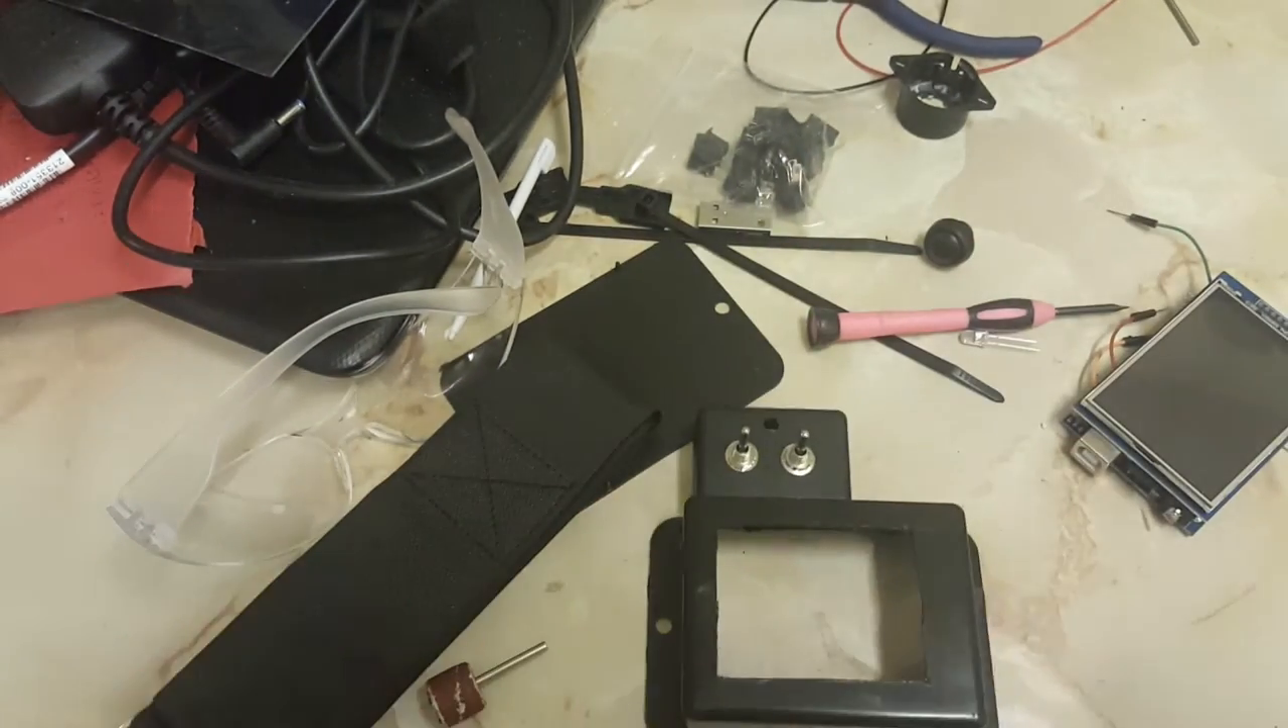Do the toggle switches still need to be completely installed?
No.